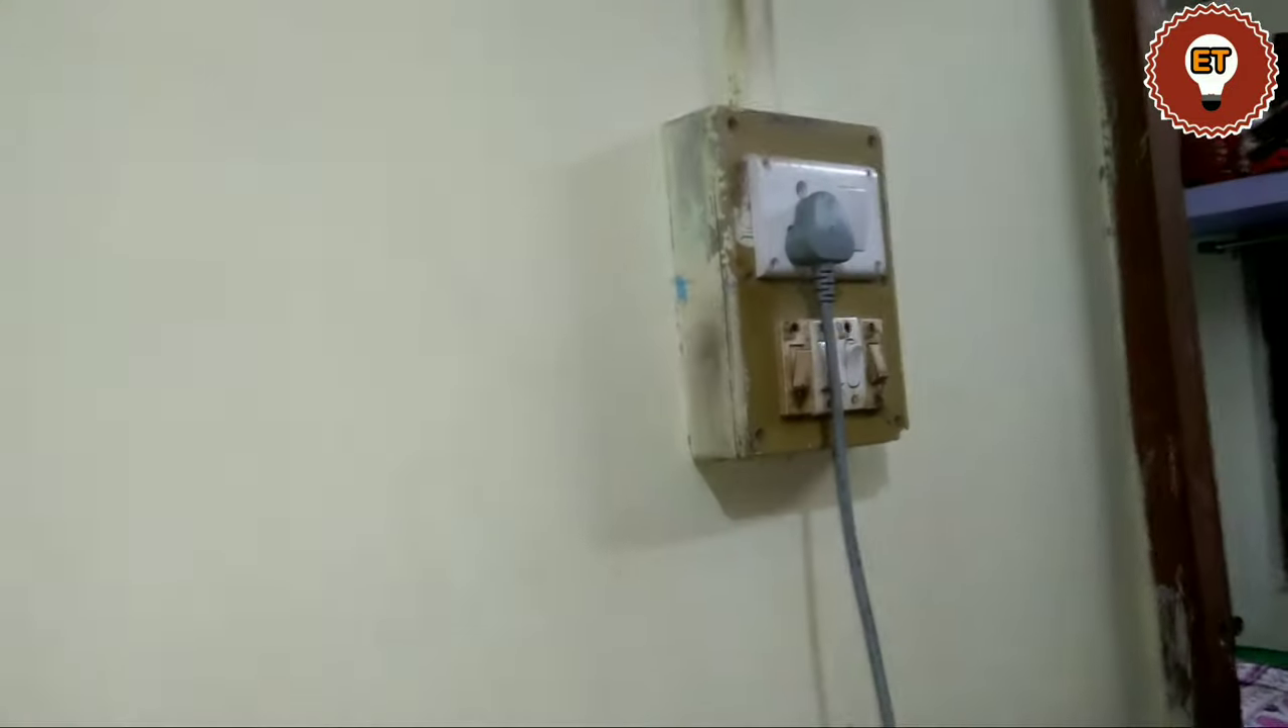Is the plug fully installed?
Yes.